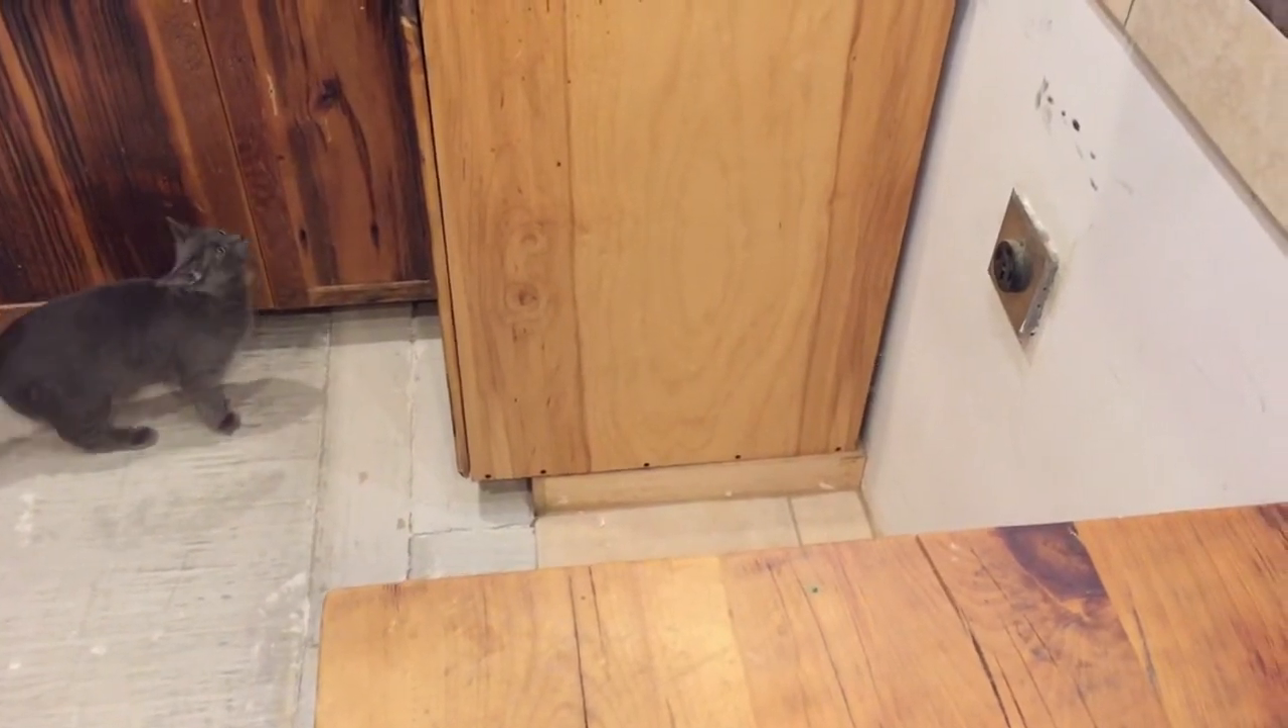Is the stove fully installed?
No.